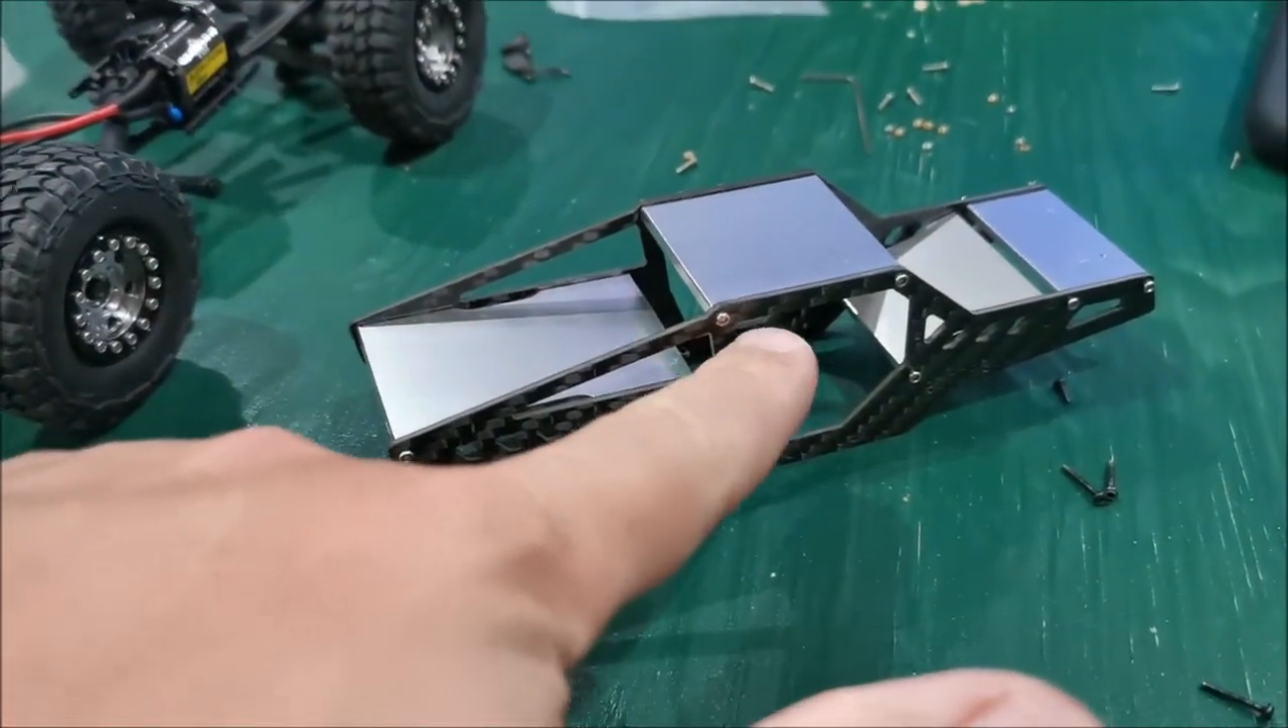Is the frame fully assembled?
Yes.